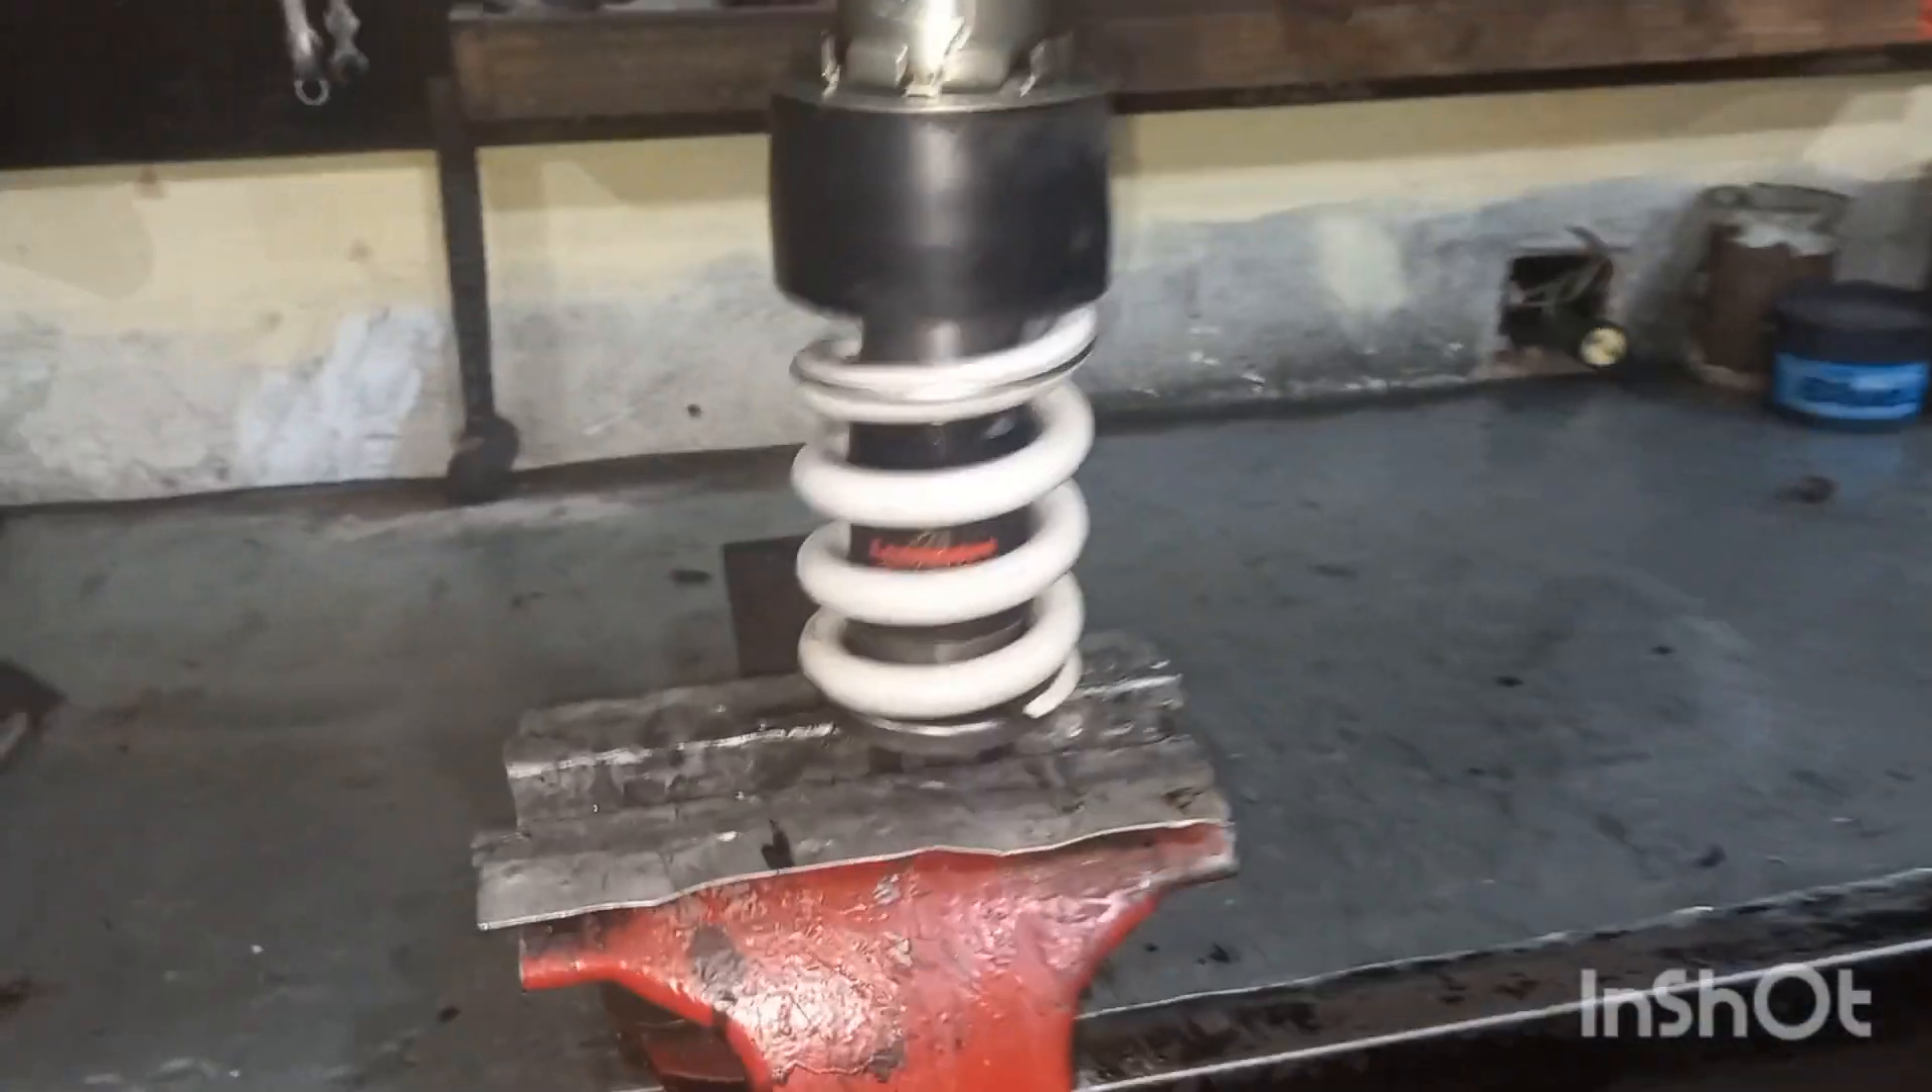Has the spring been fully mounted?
Yes.